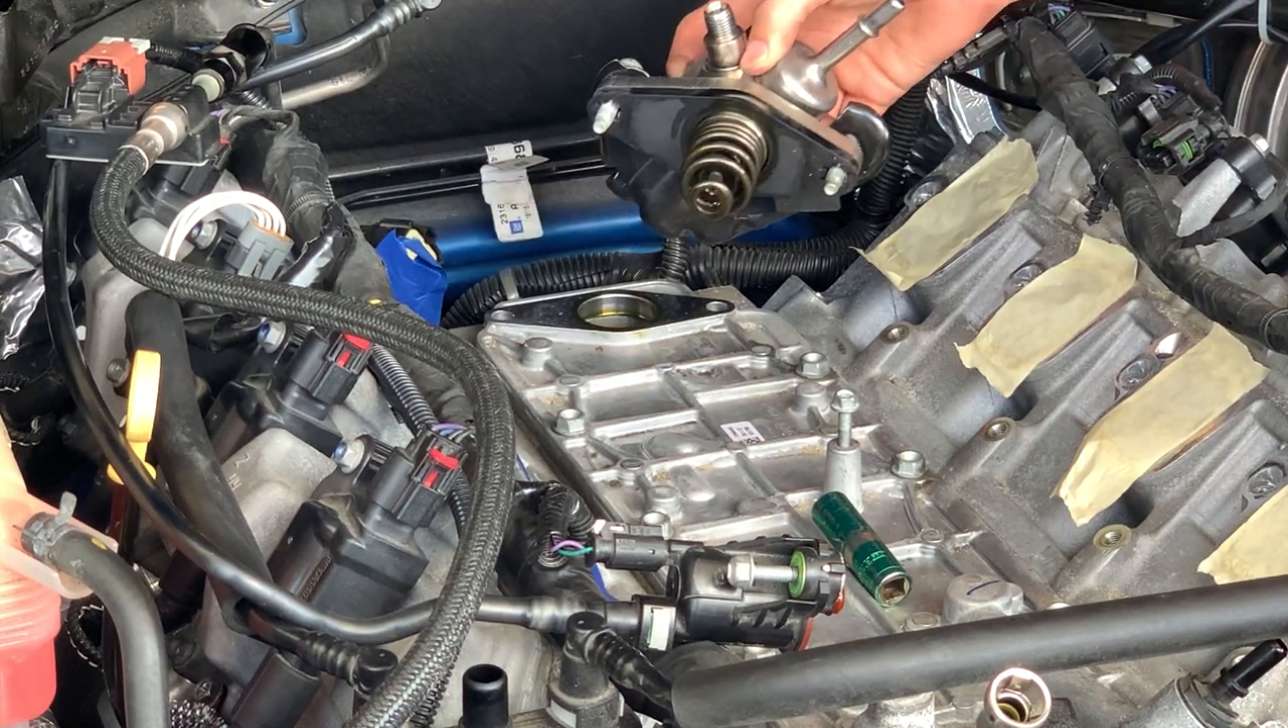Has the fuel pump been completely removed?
Yes.